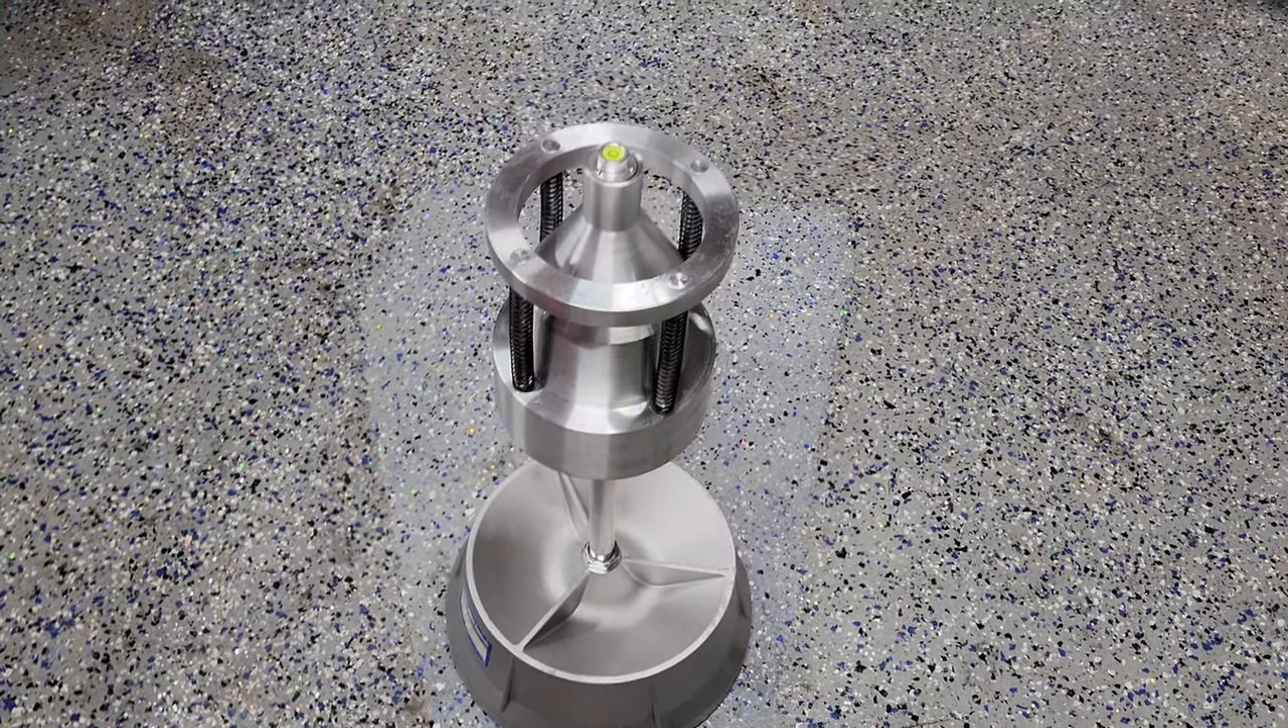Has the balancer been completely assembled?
Yes.